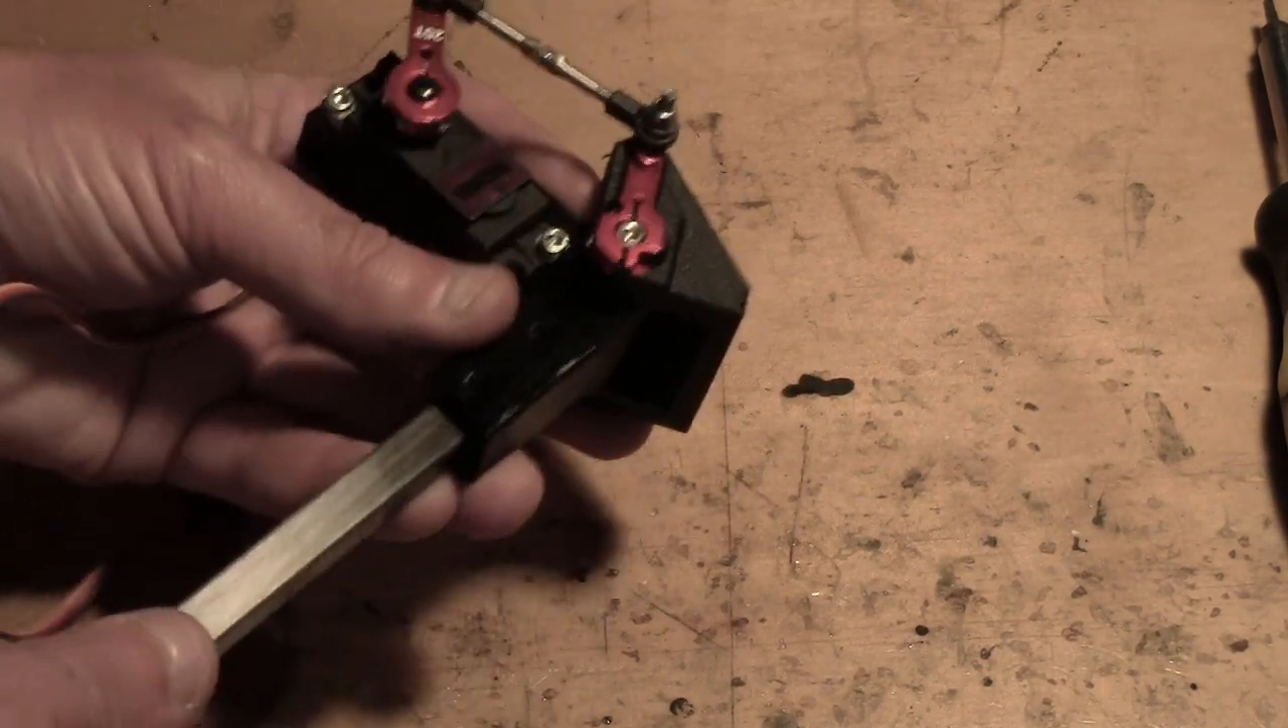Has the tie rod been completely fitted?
Yes.